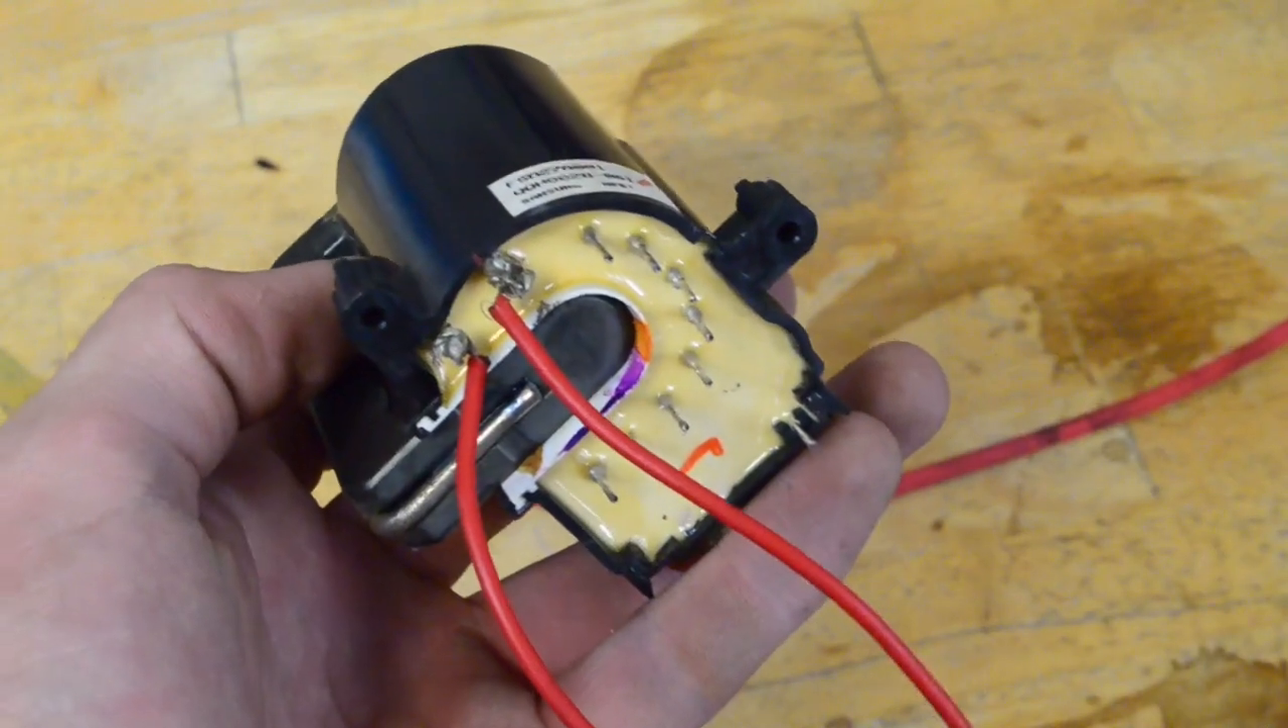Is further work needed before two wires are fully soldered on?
No.